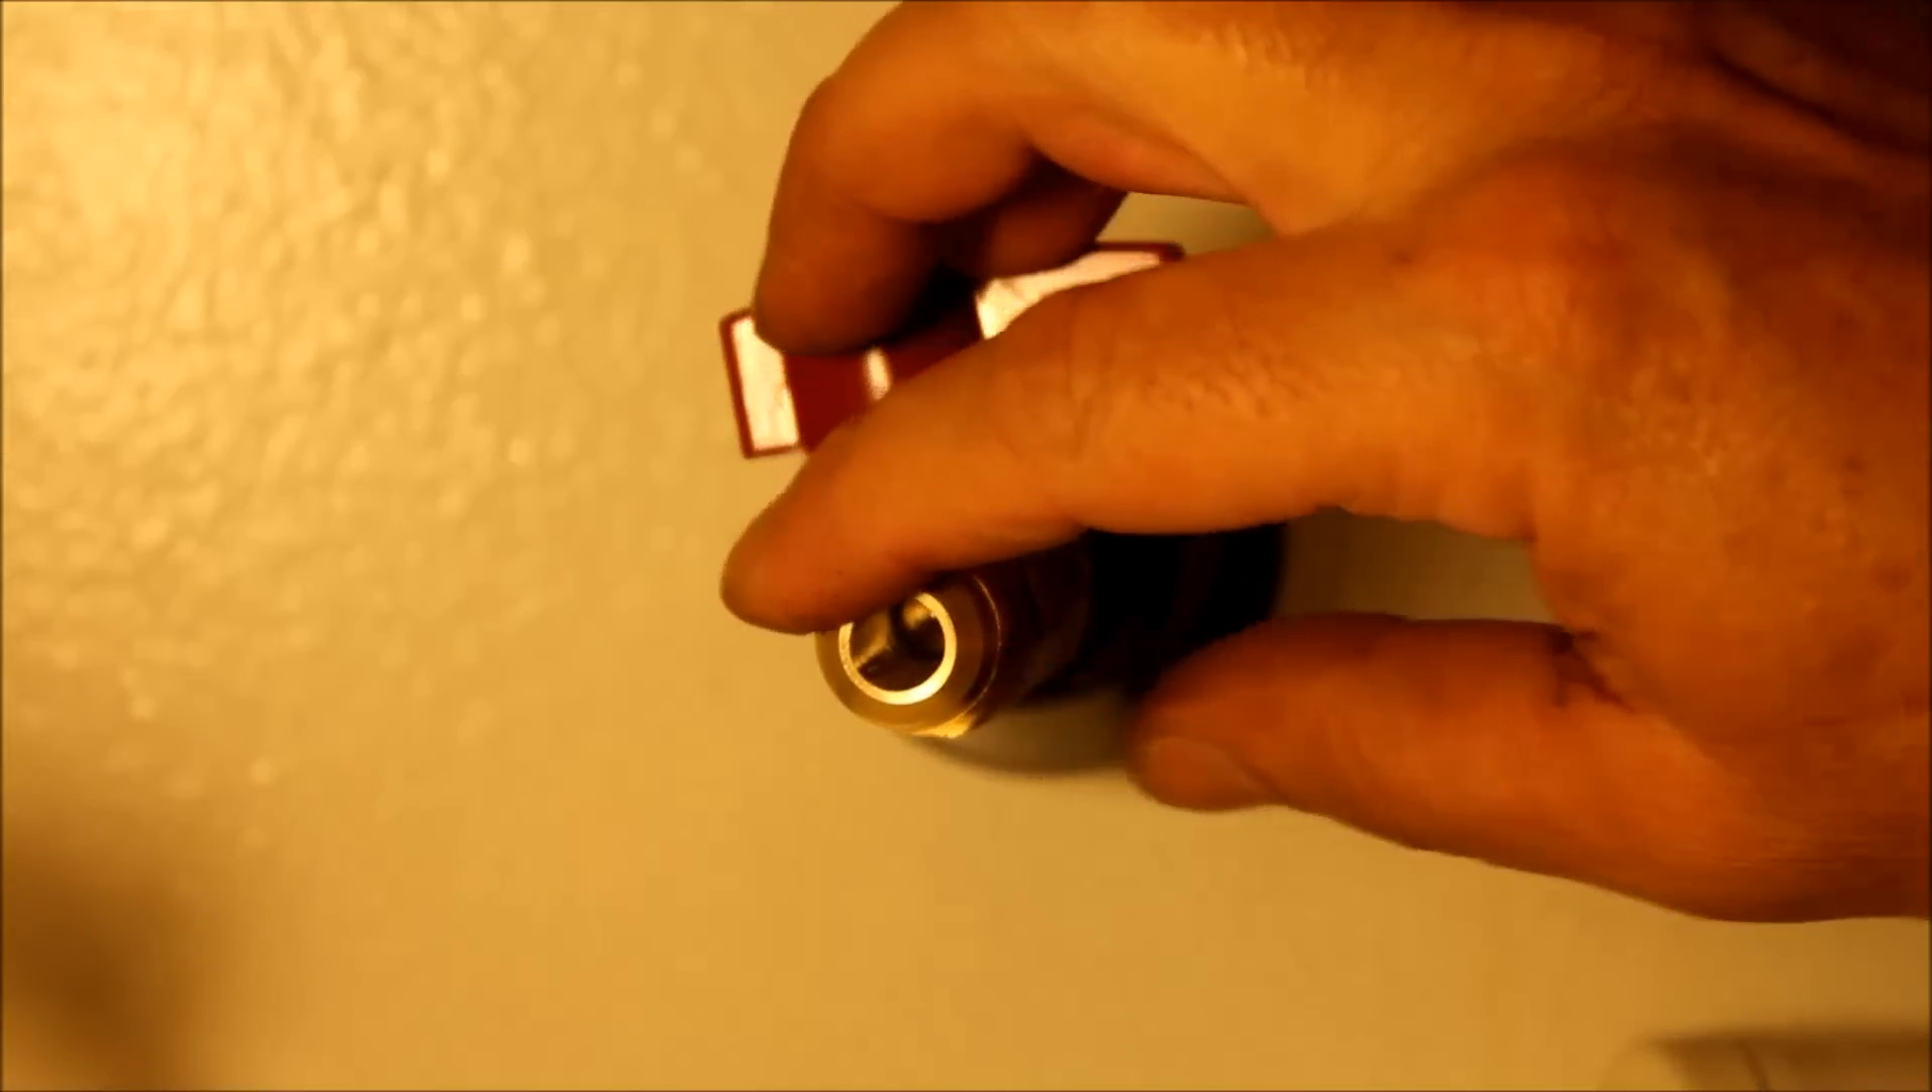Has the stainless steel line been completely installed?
No.